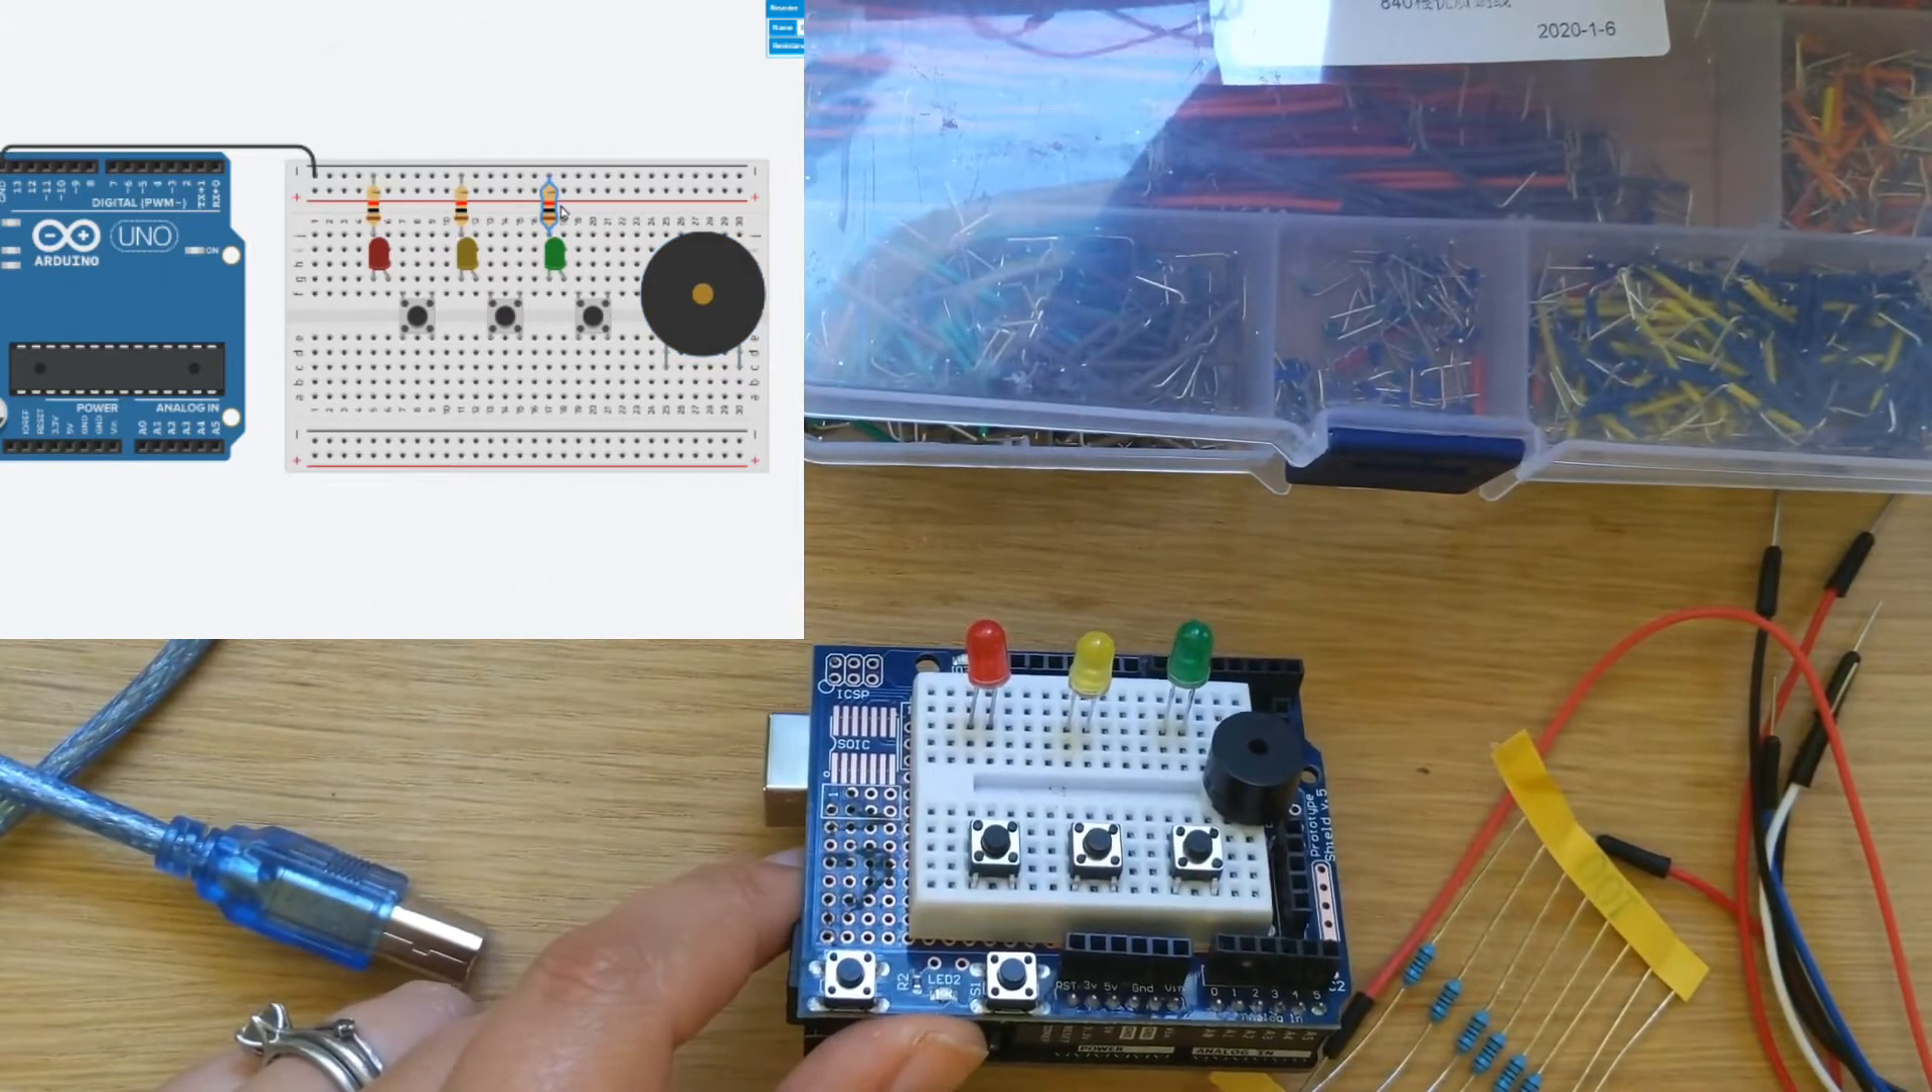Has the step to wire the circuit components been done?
No.